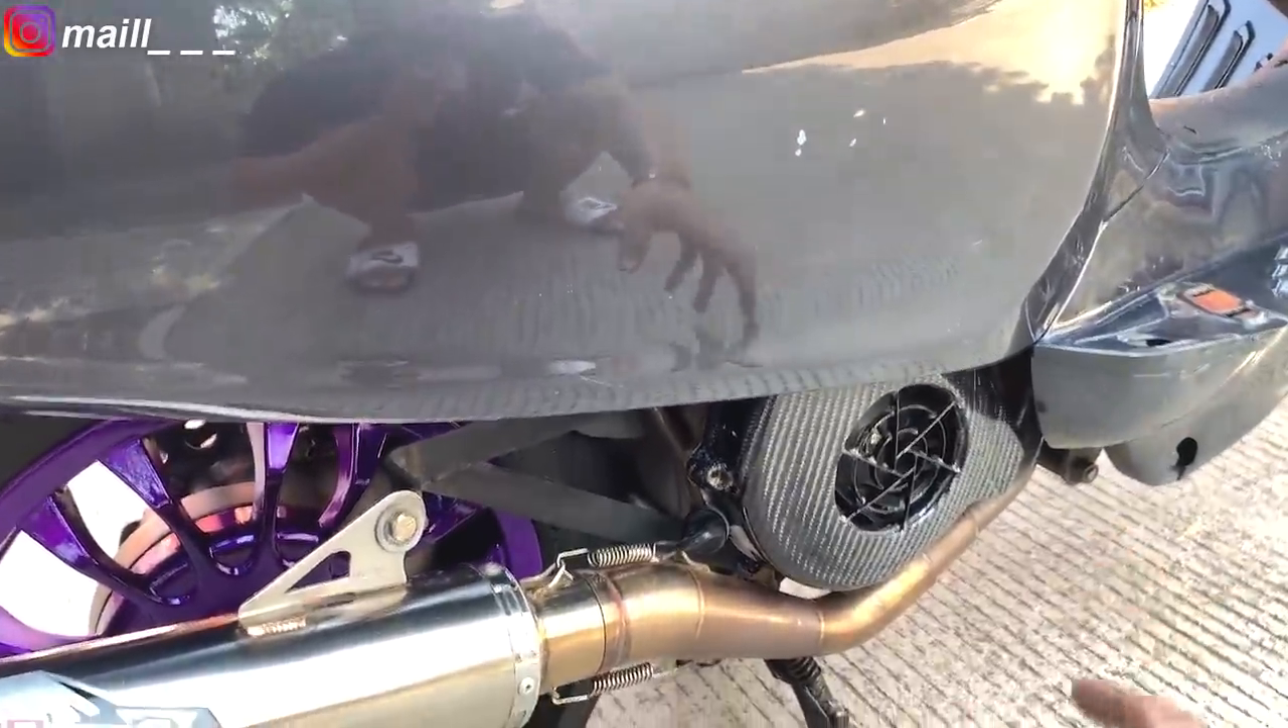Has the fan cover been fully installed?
Yes.